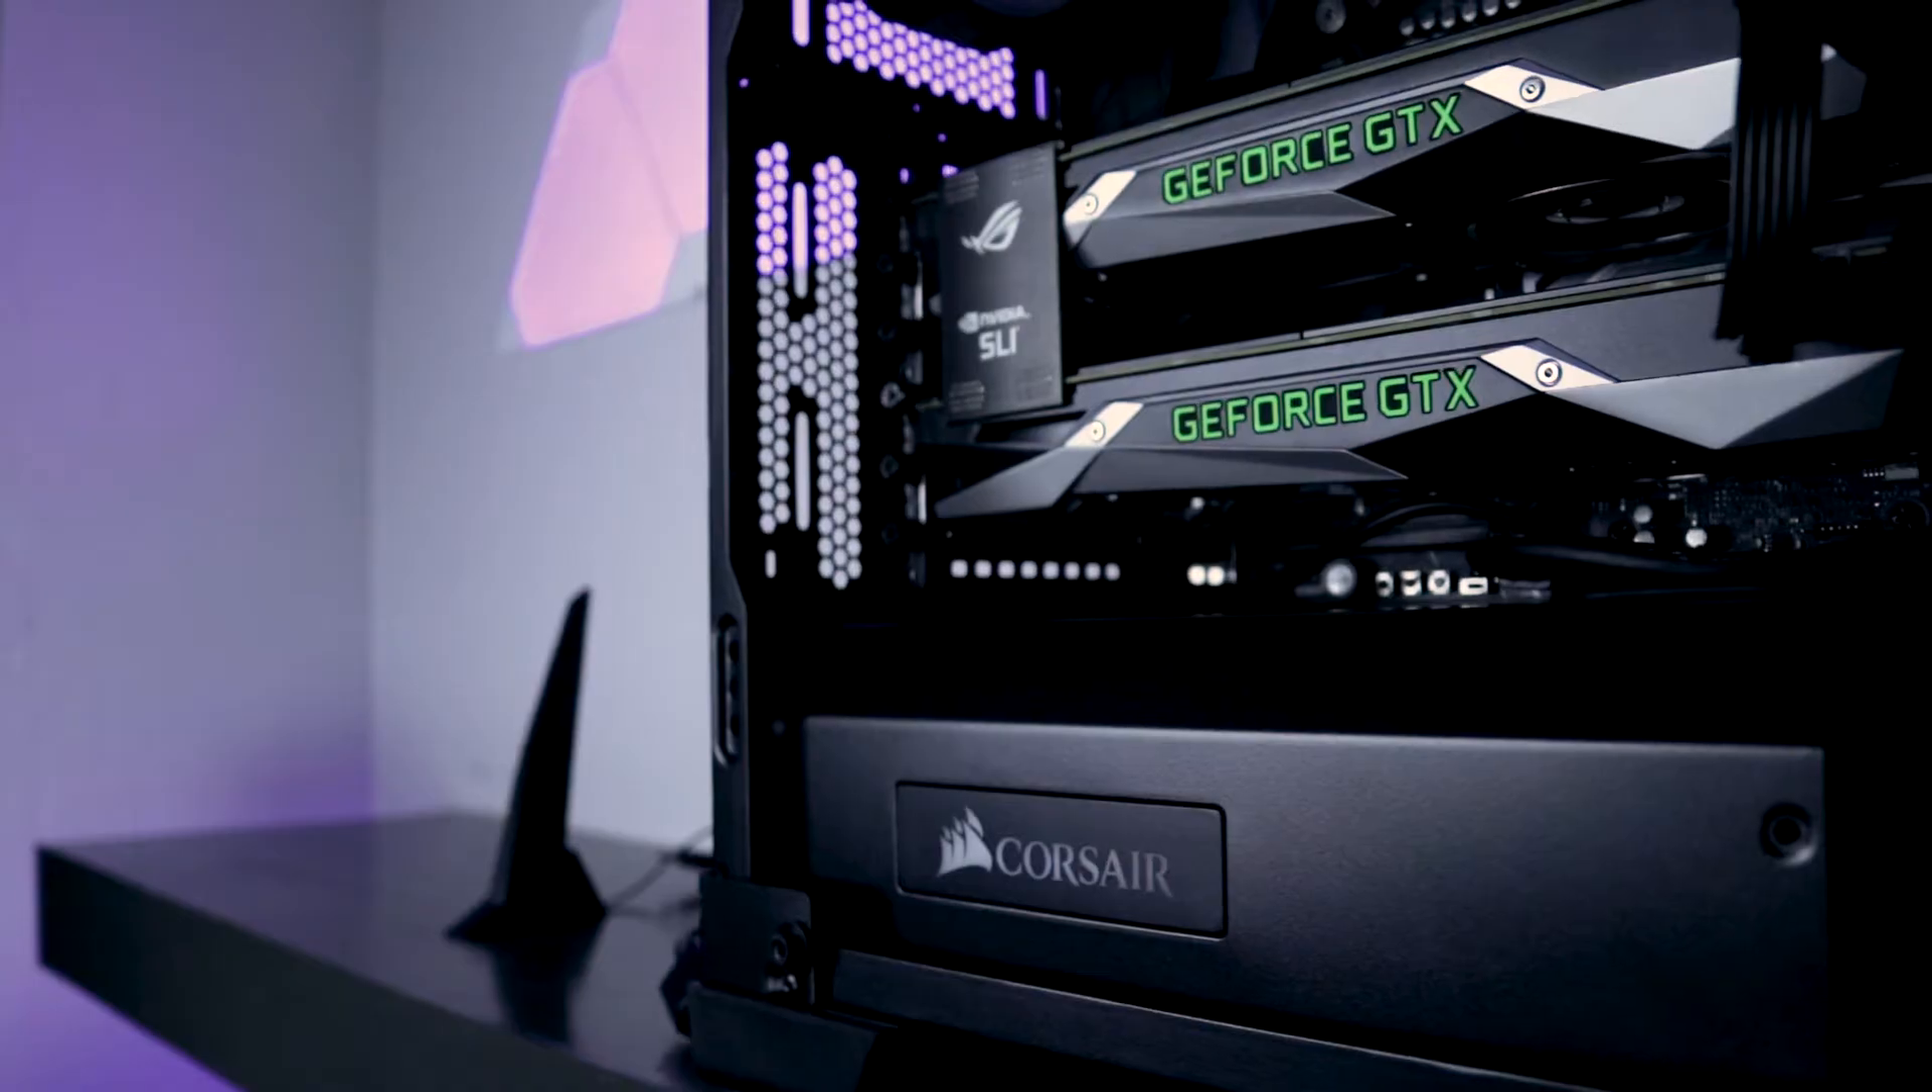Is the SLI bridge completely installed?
Yes.